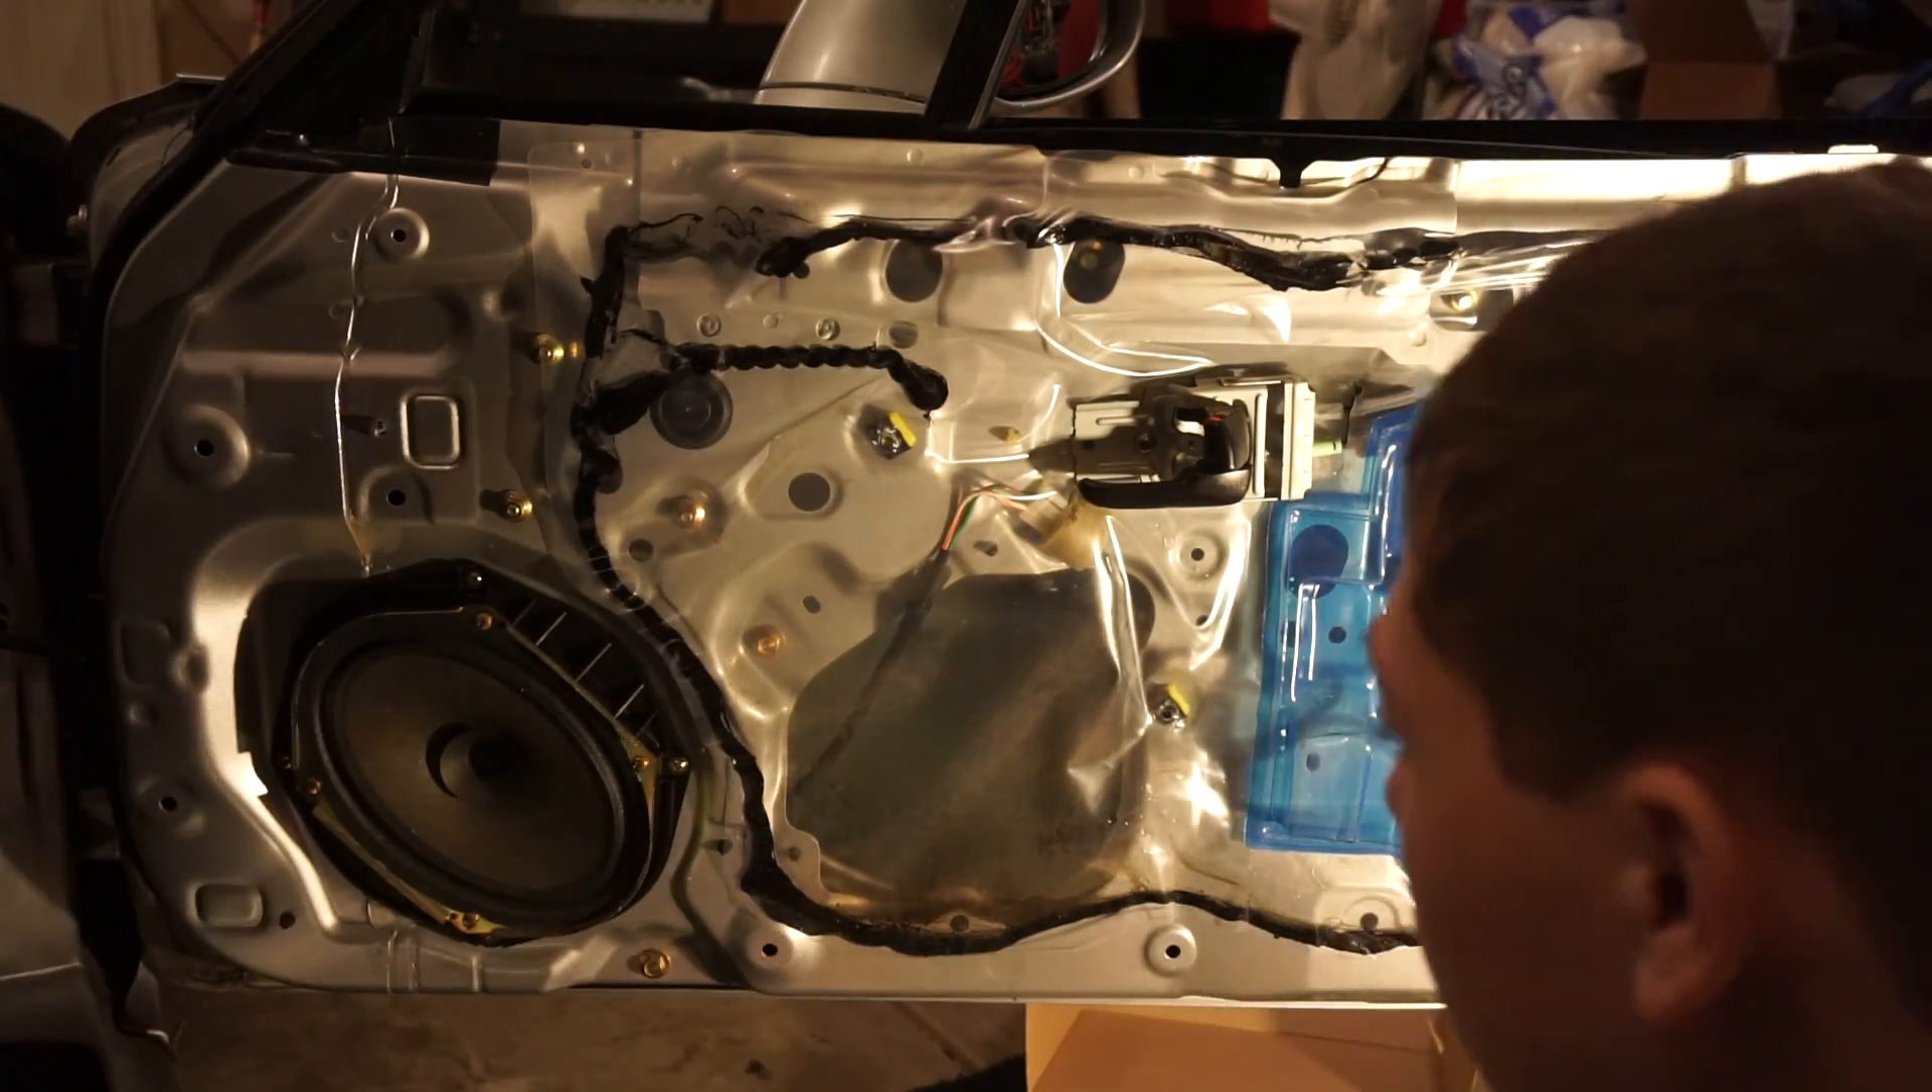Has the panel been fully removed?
Yes.